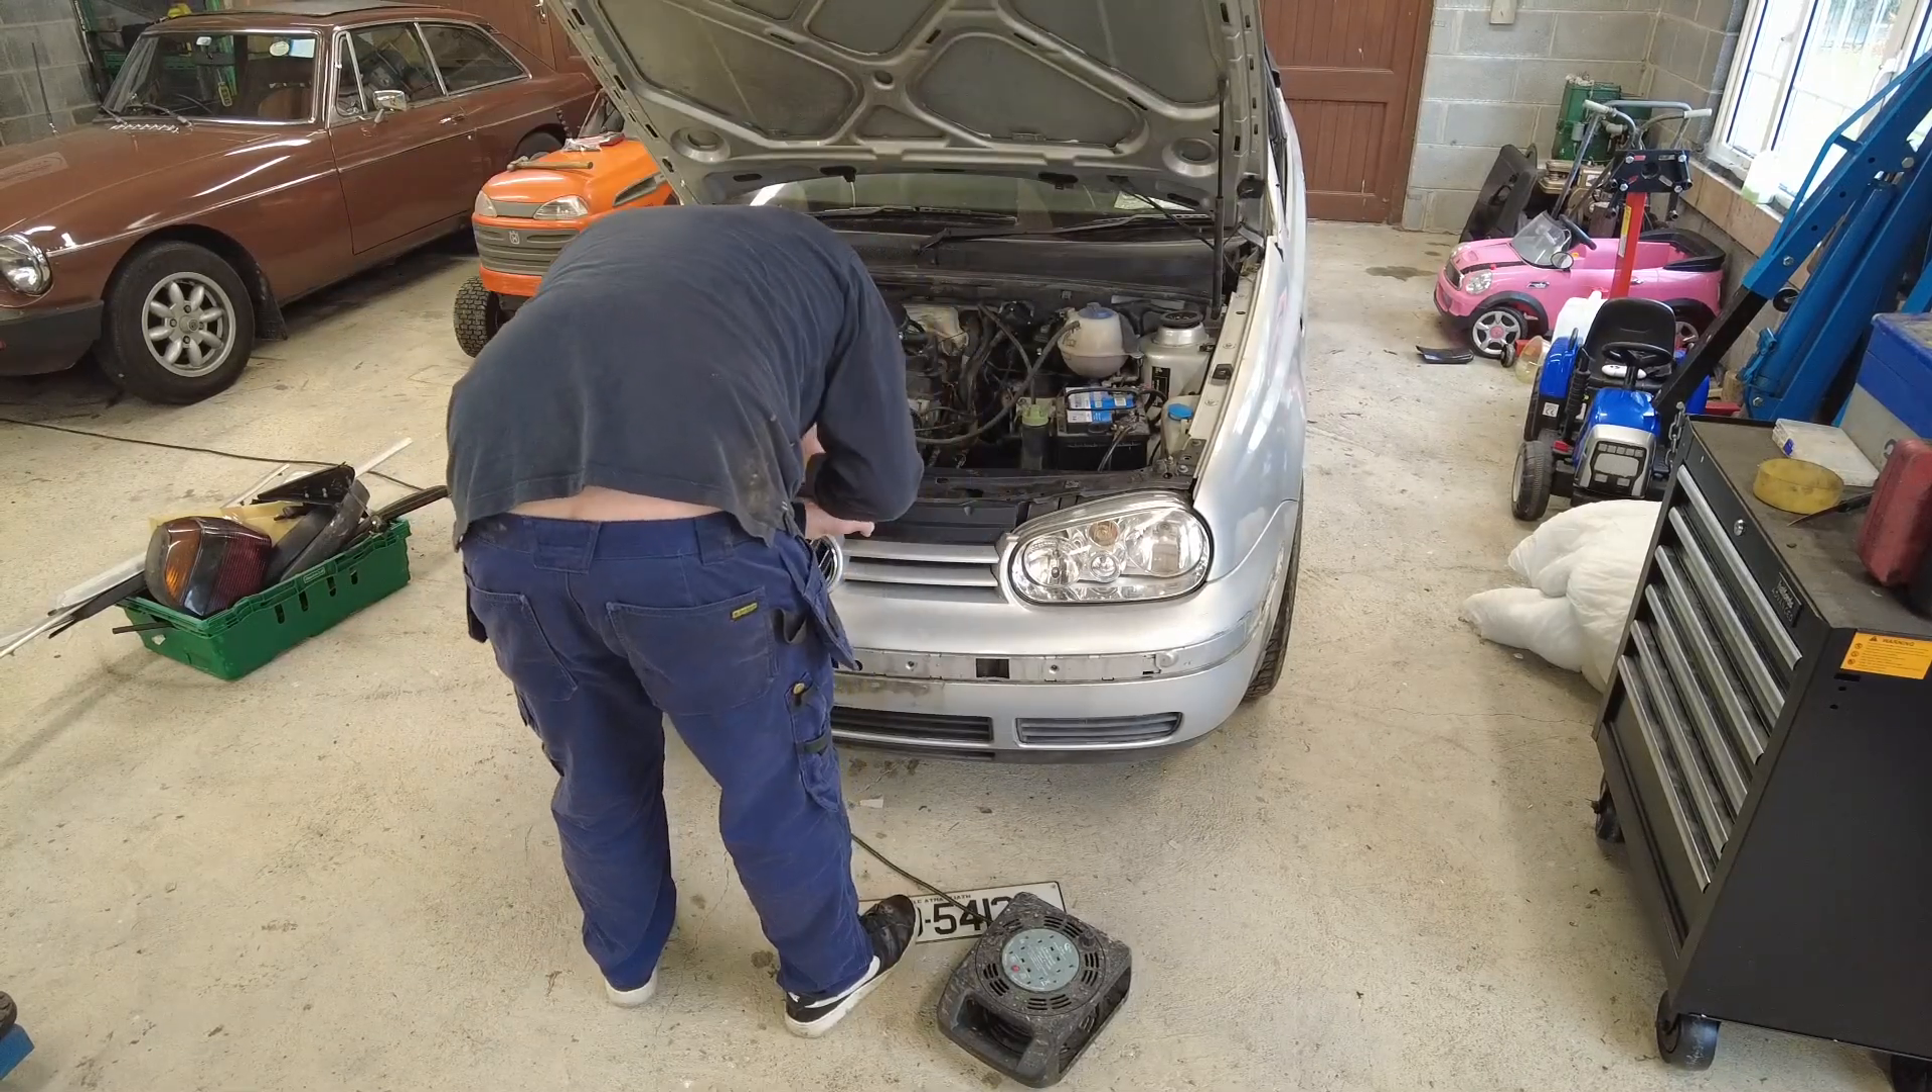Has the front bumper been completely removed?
No.